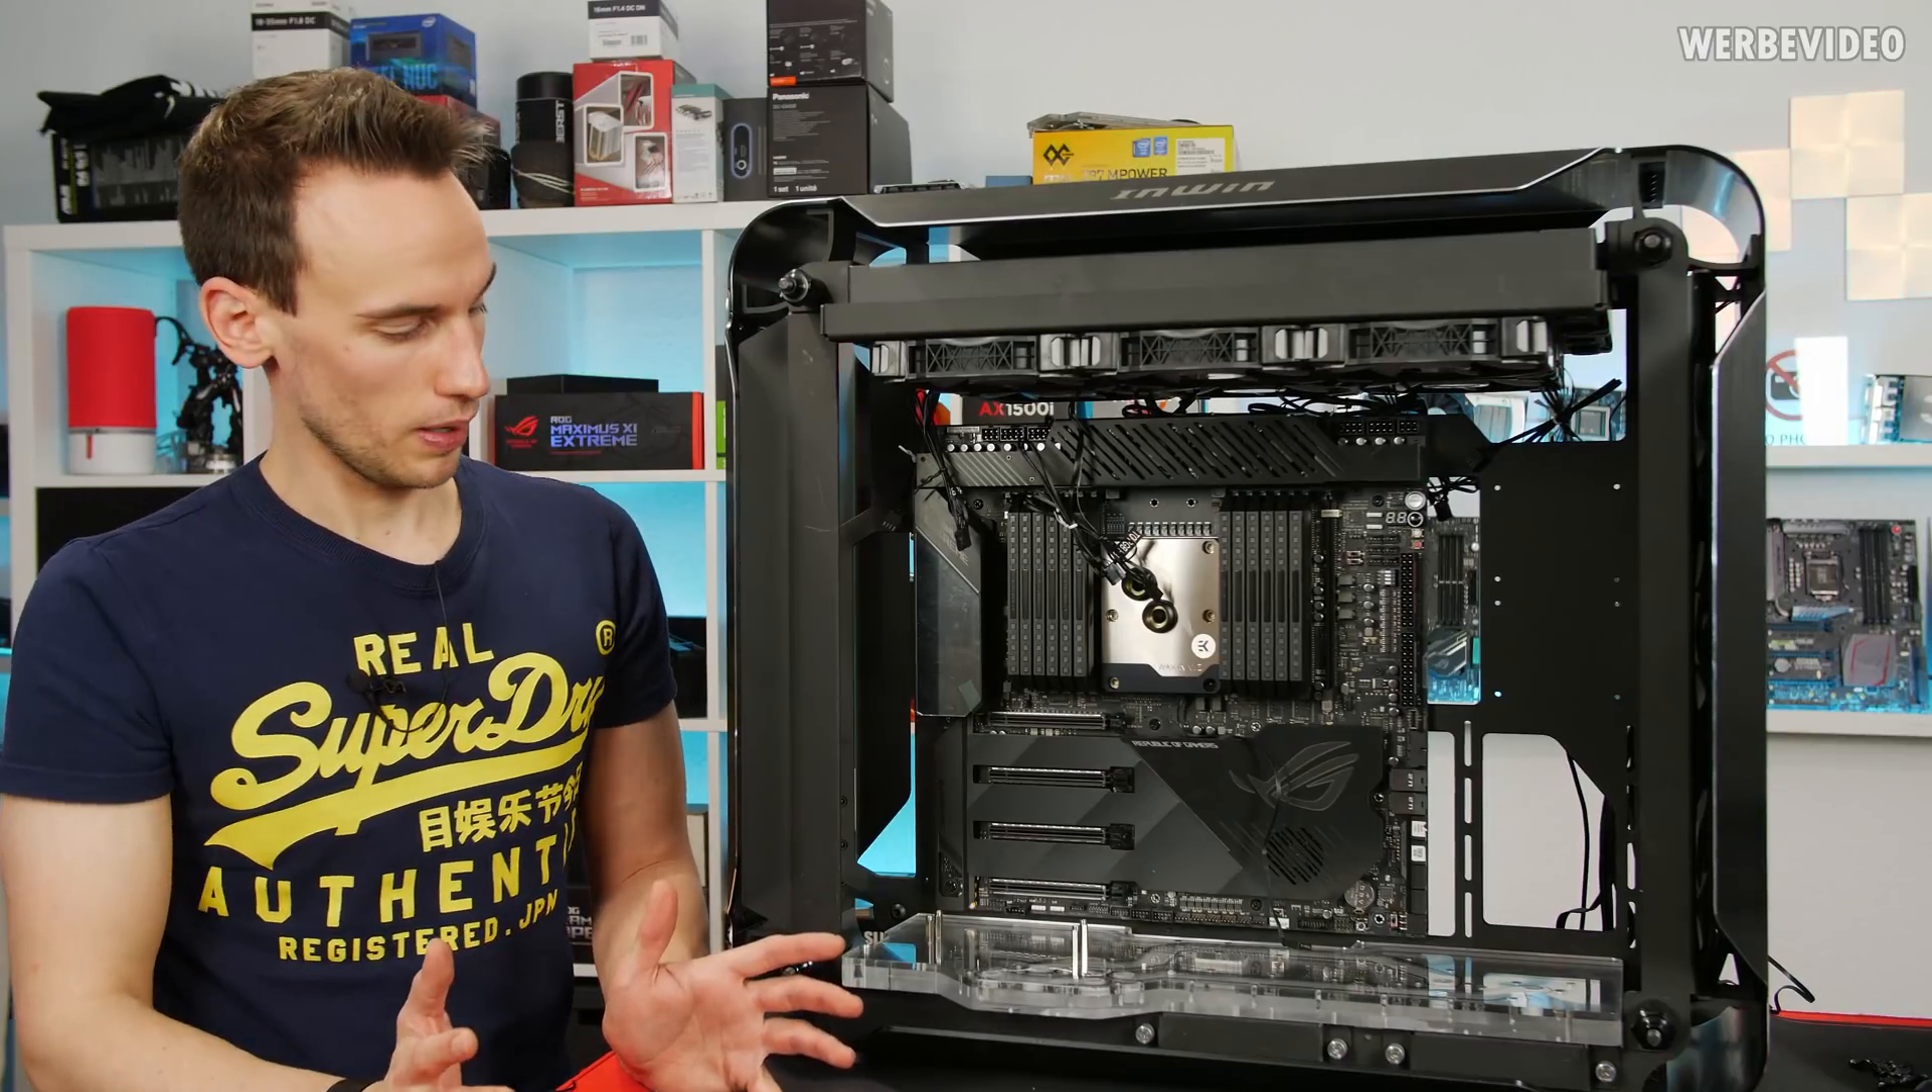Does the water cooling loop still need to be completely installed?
Yes.